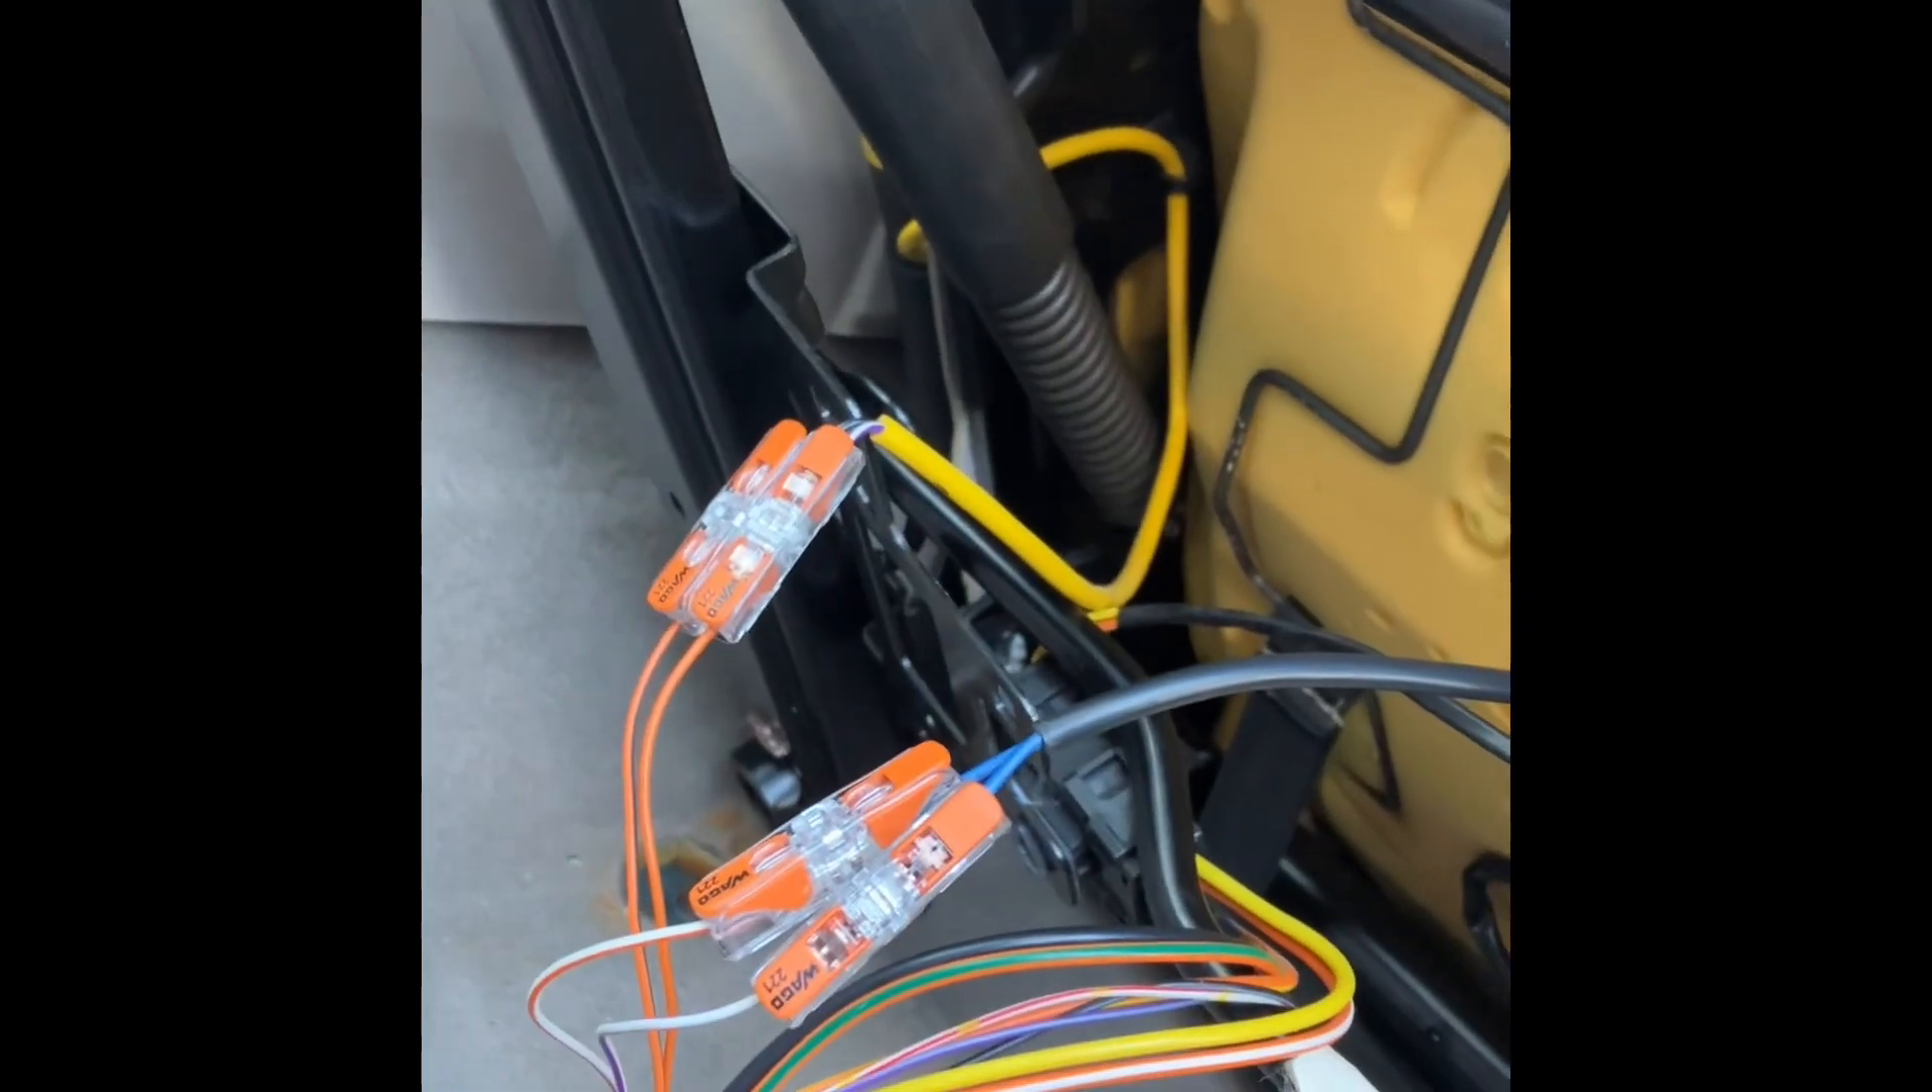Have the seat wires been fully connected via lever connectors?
Yes.